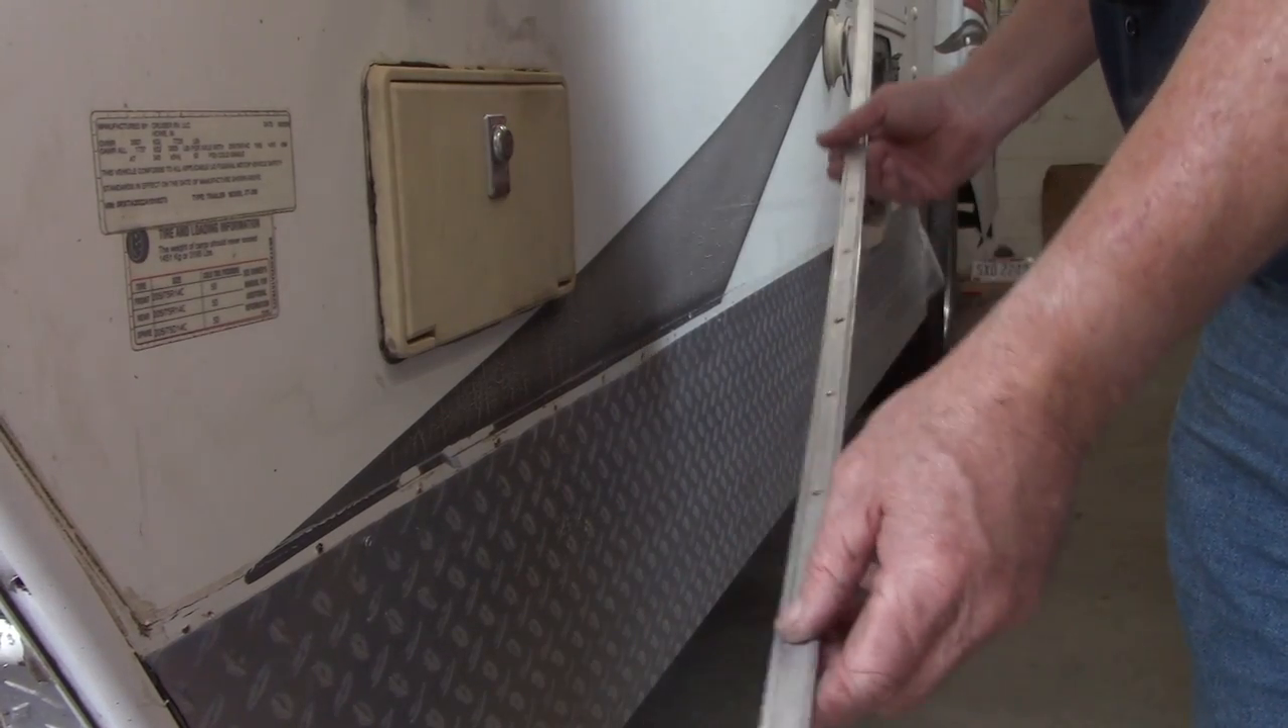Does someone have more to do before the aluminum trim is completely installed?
Yes.